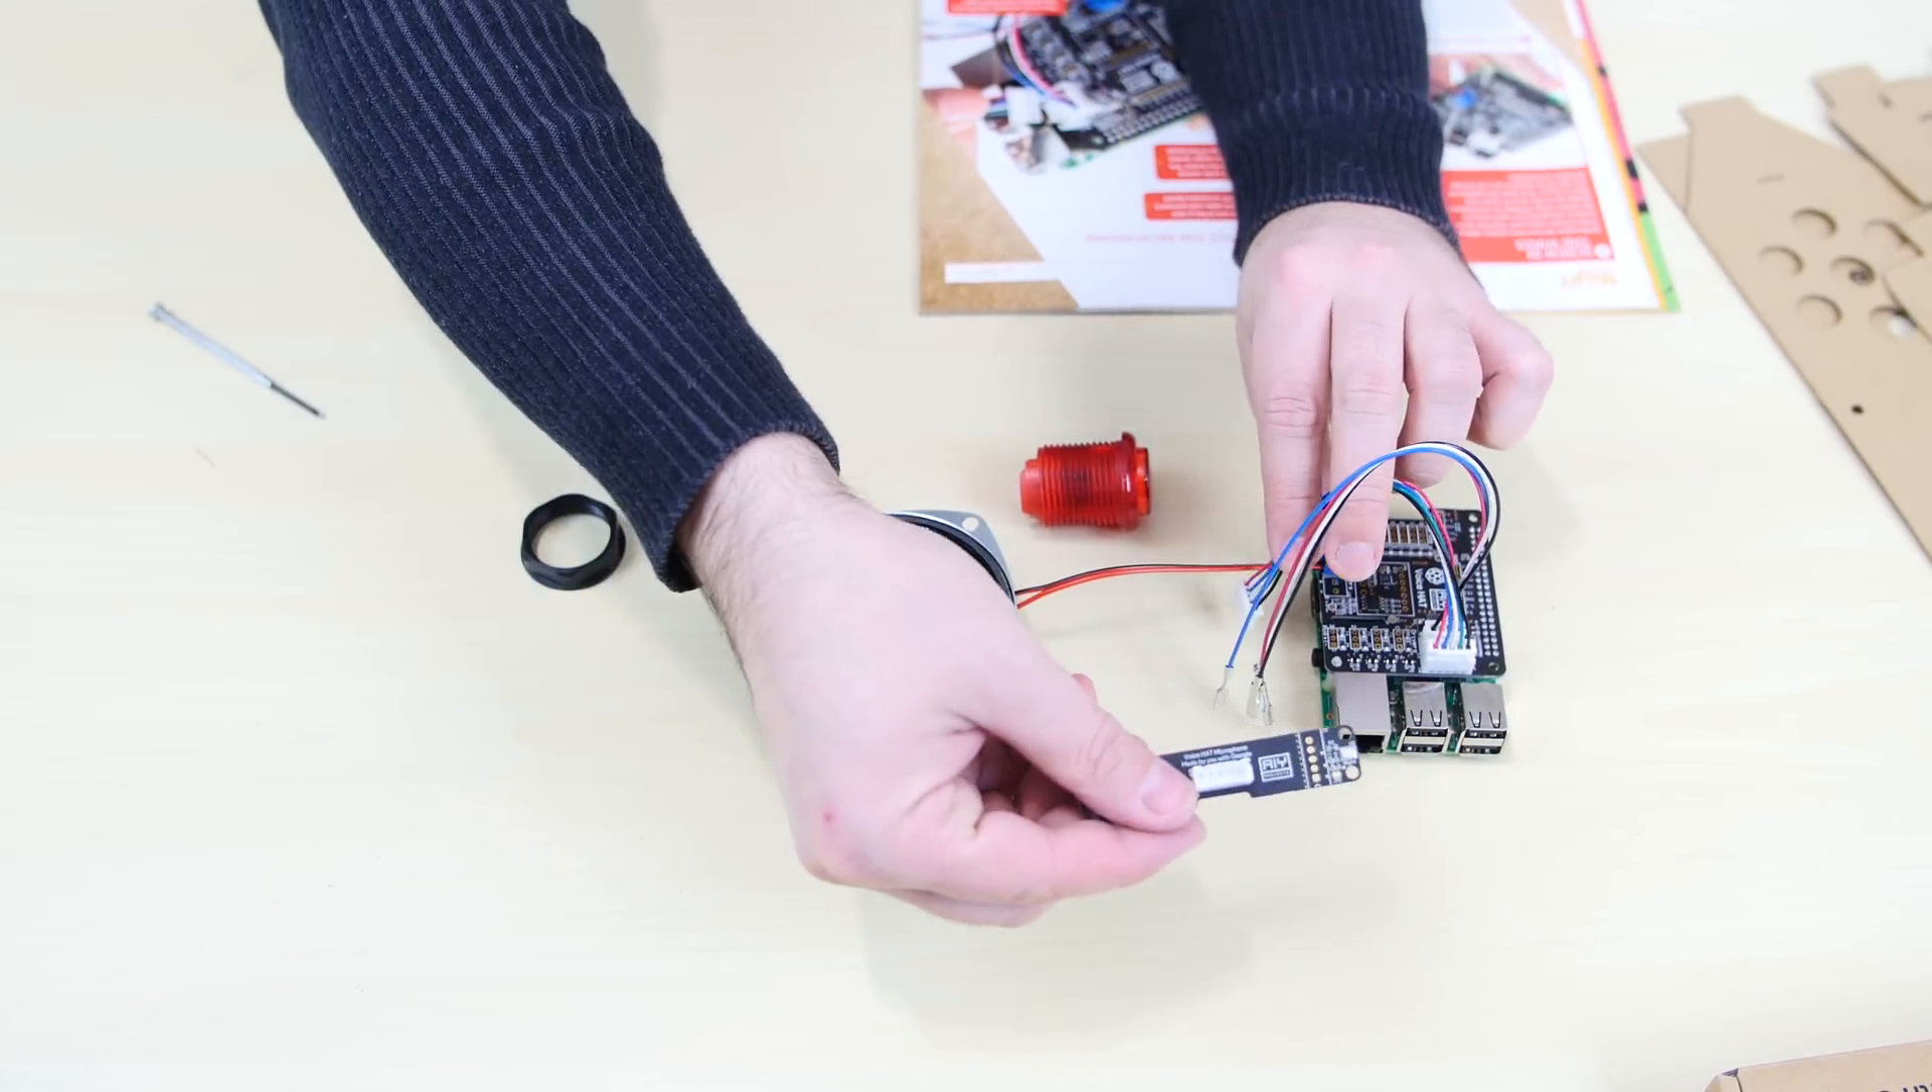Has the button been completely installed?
No.